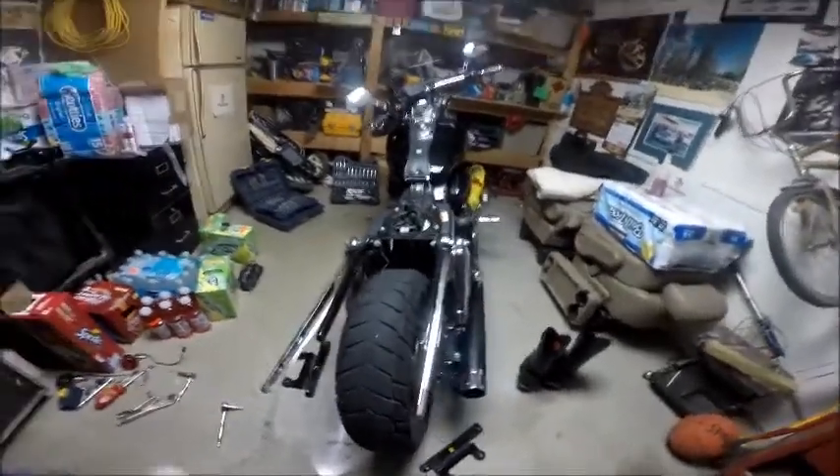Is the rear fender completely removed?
Yes.